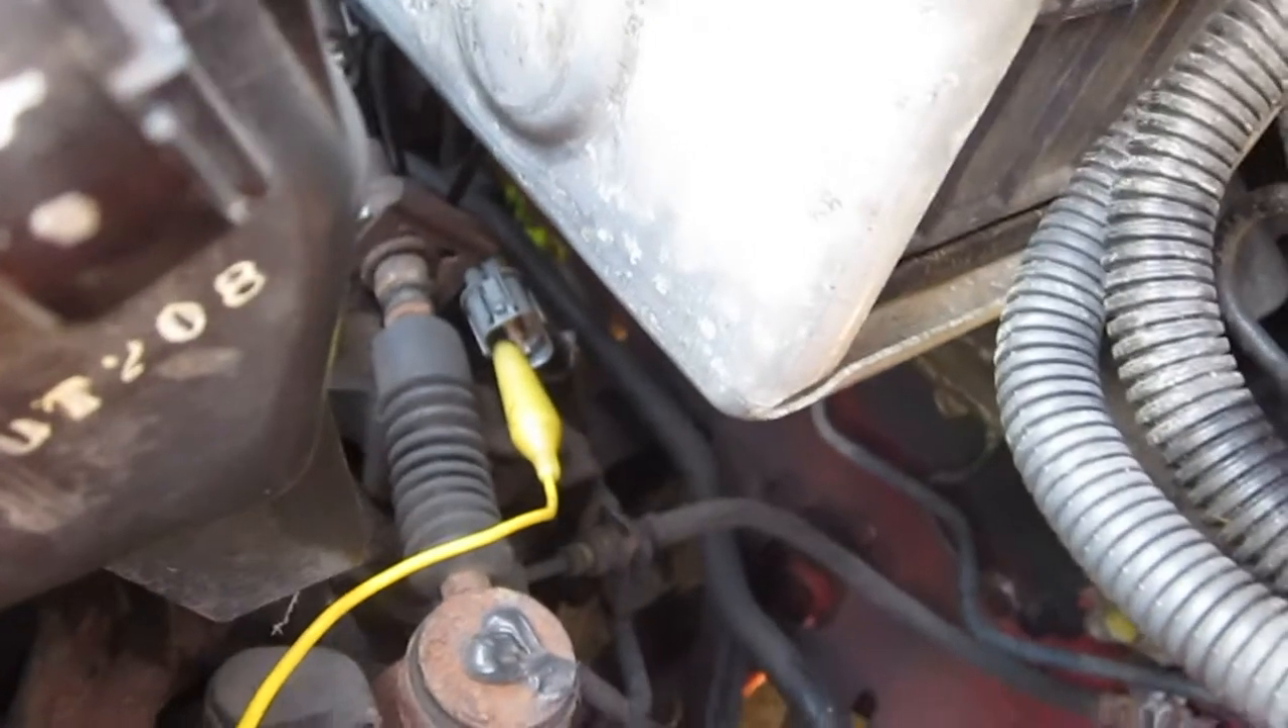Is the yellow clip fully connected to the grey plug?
Yes.